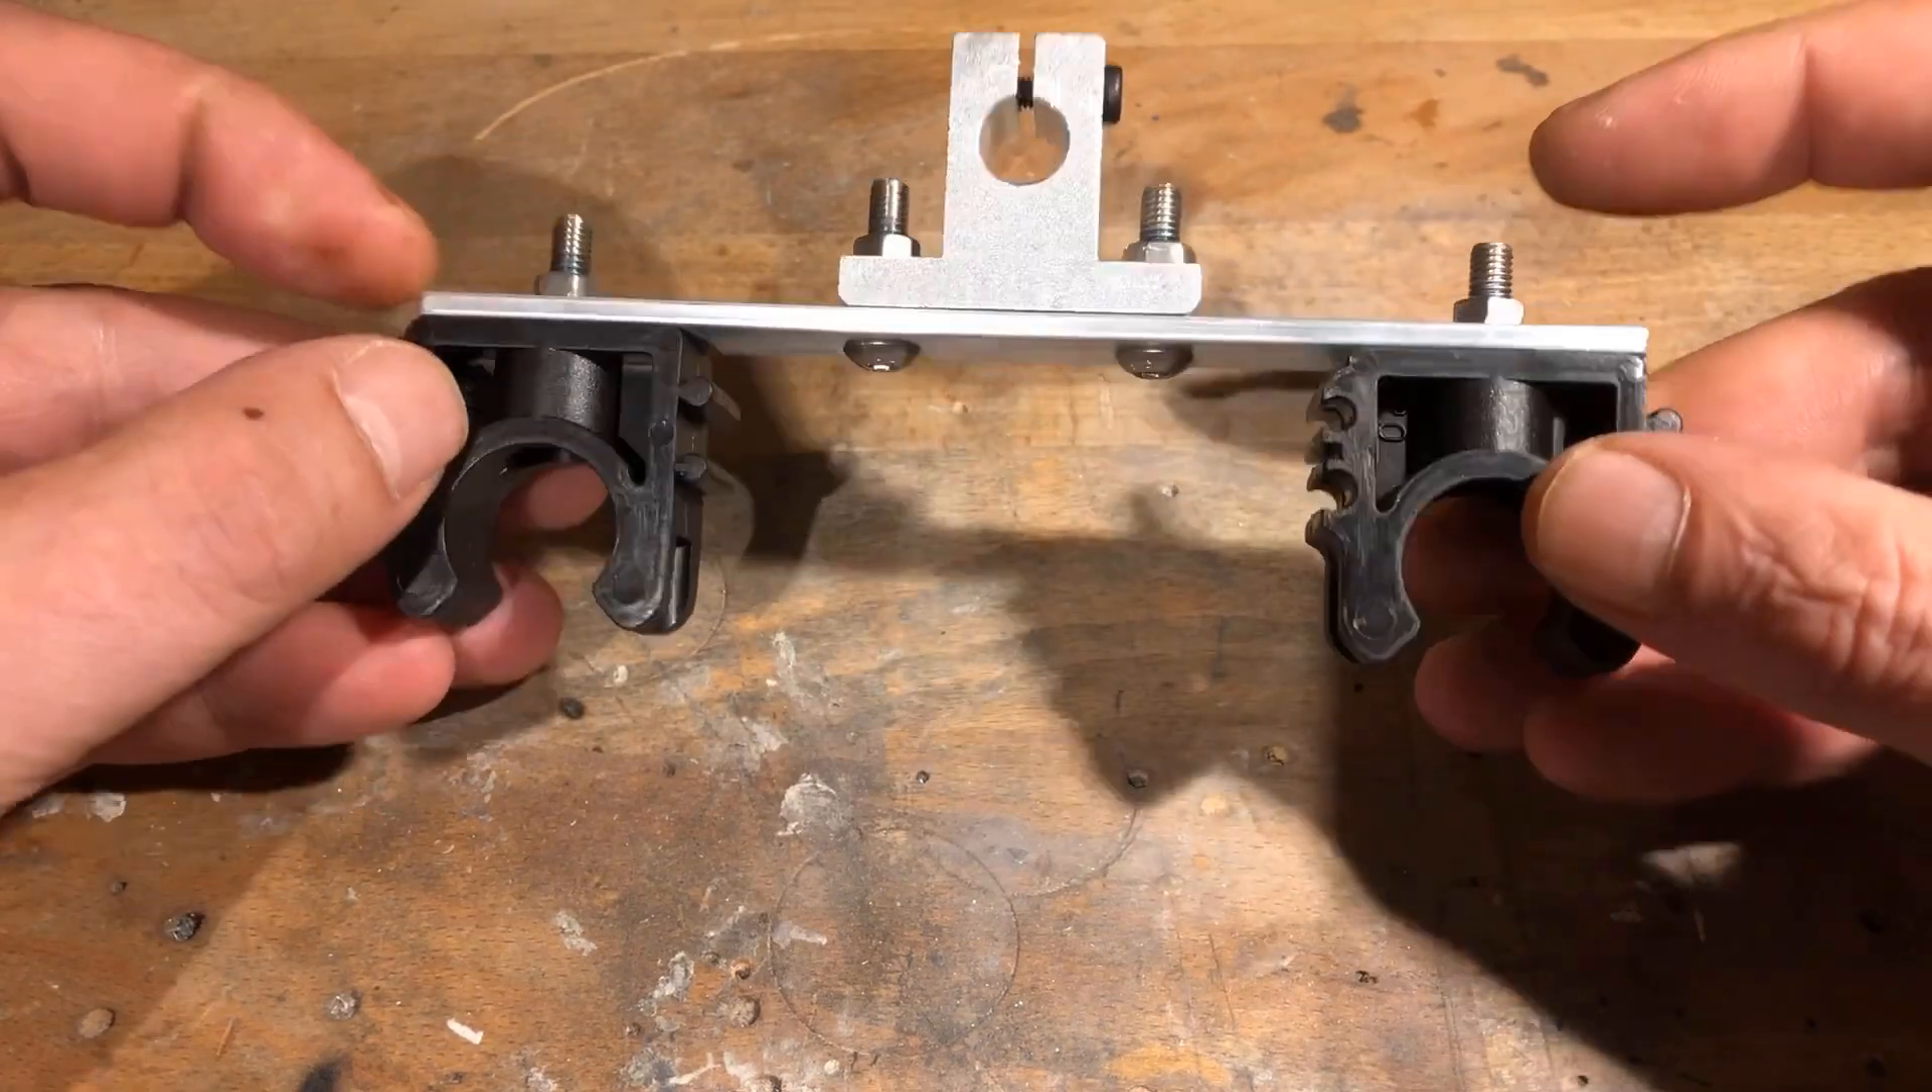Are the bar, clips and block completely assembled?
Yes.